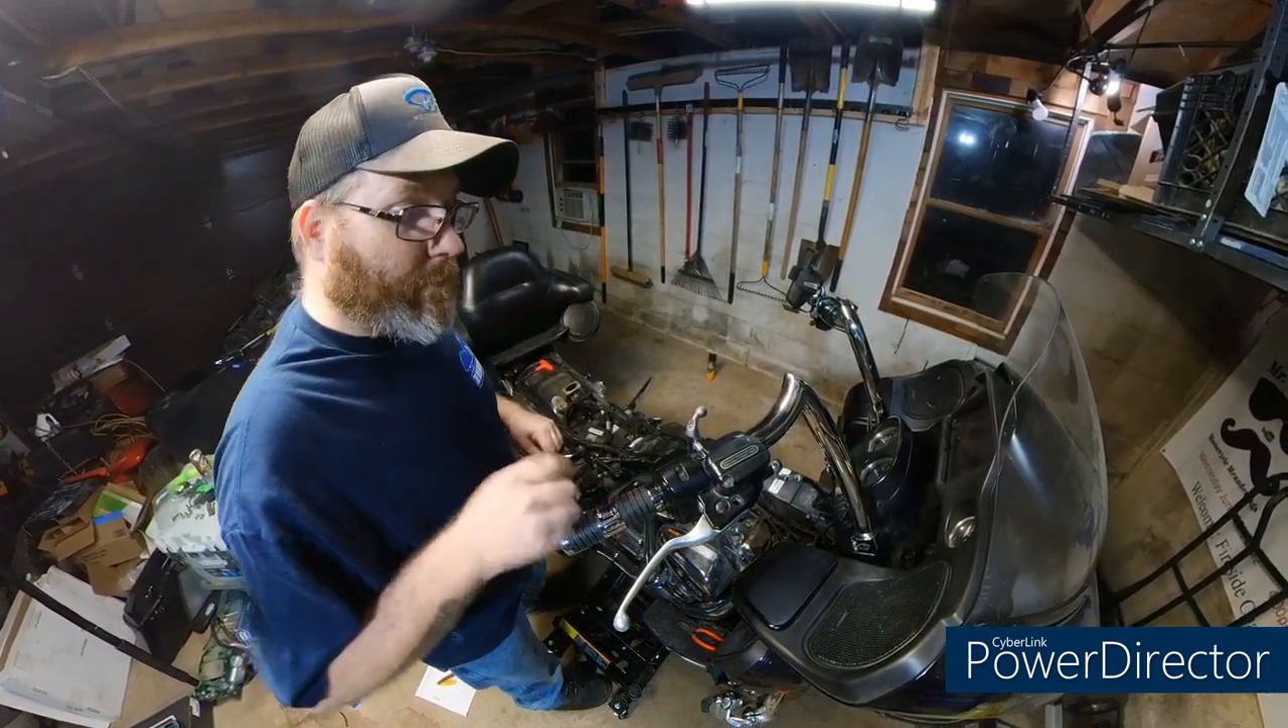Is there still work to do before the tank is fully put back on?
Yes.